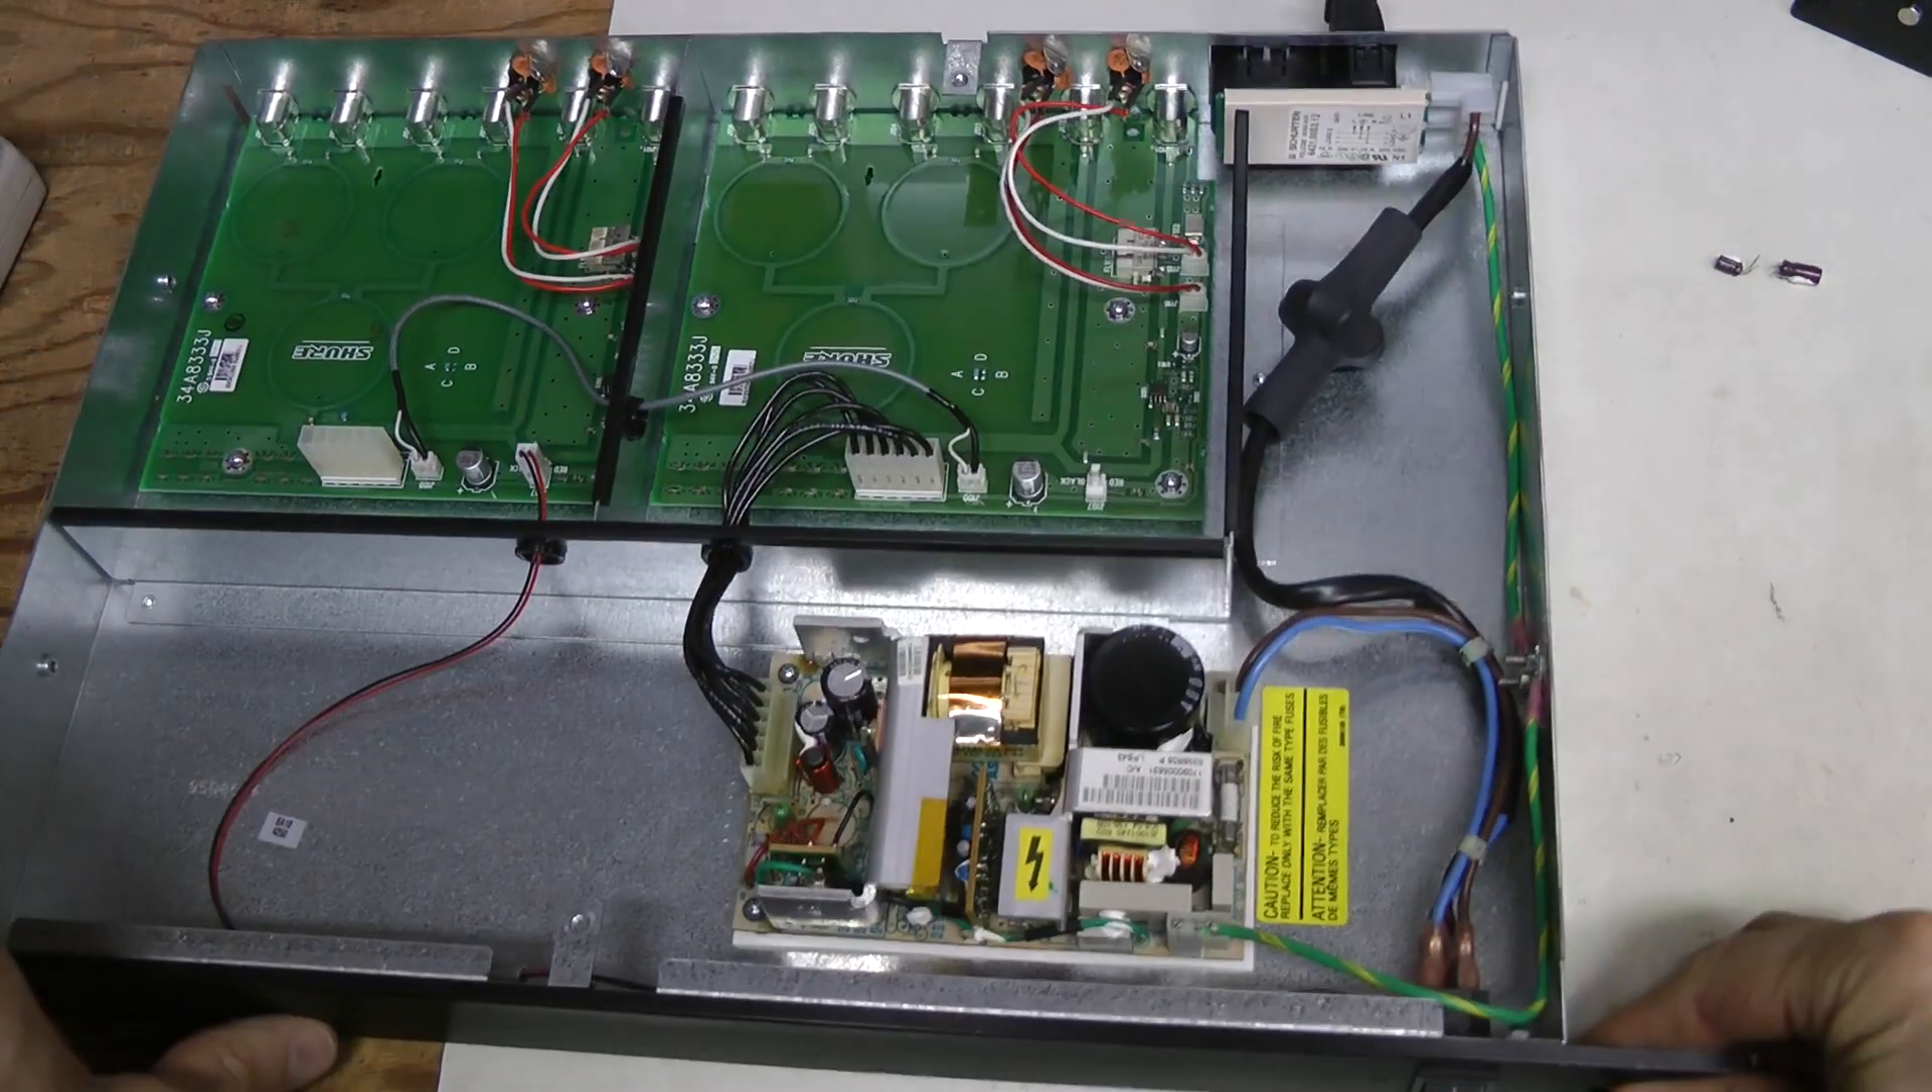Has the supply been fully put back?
Yes.